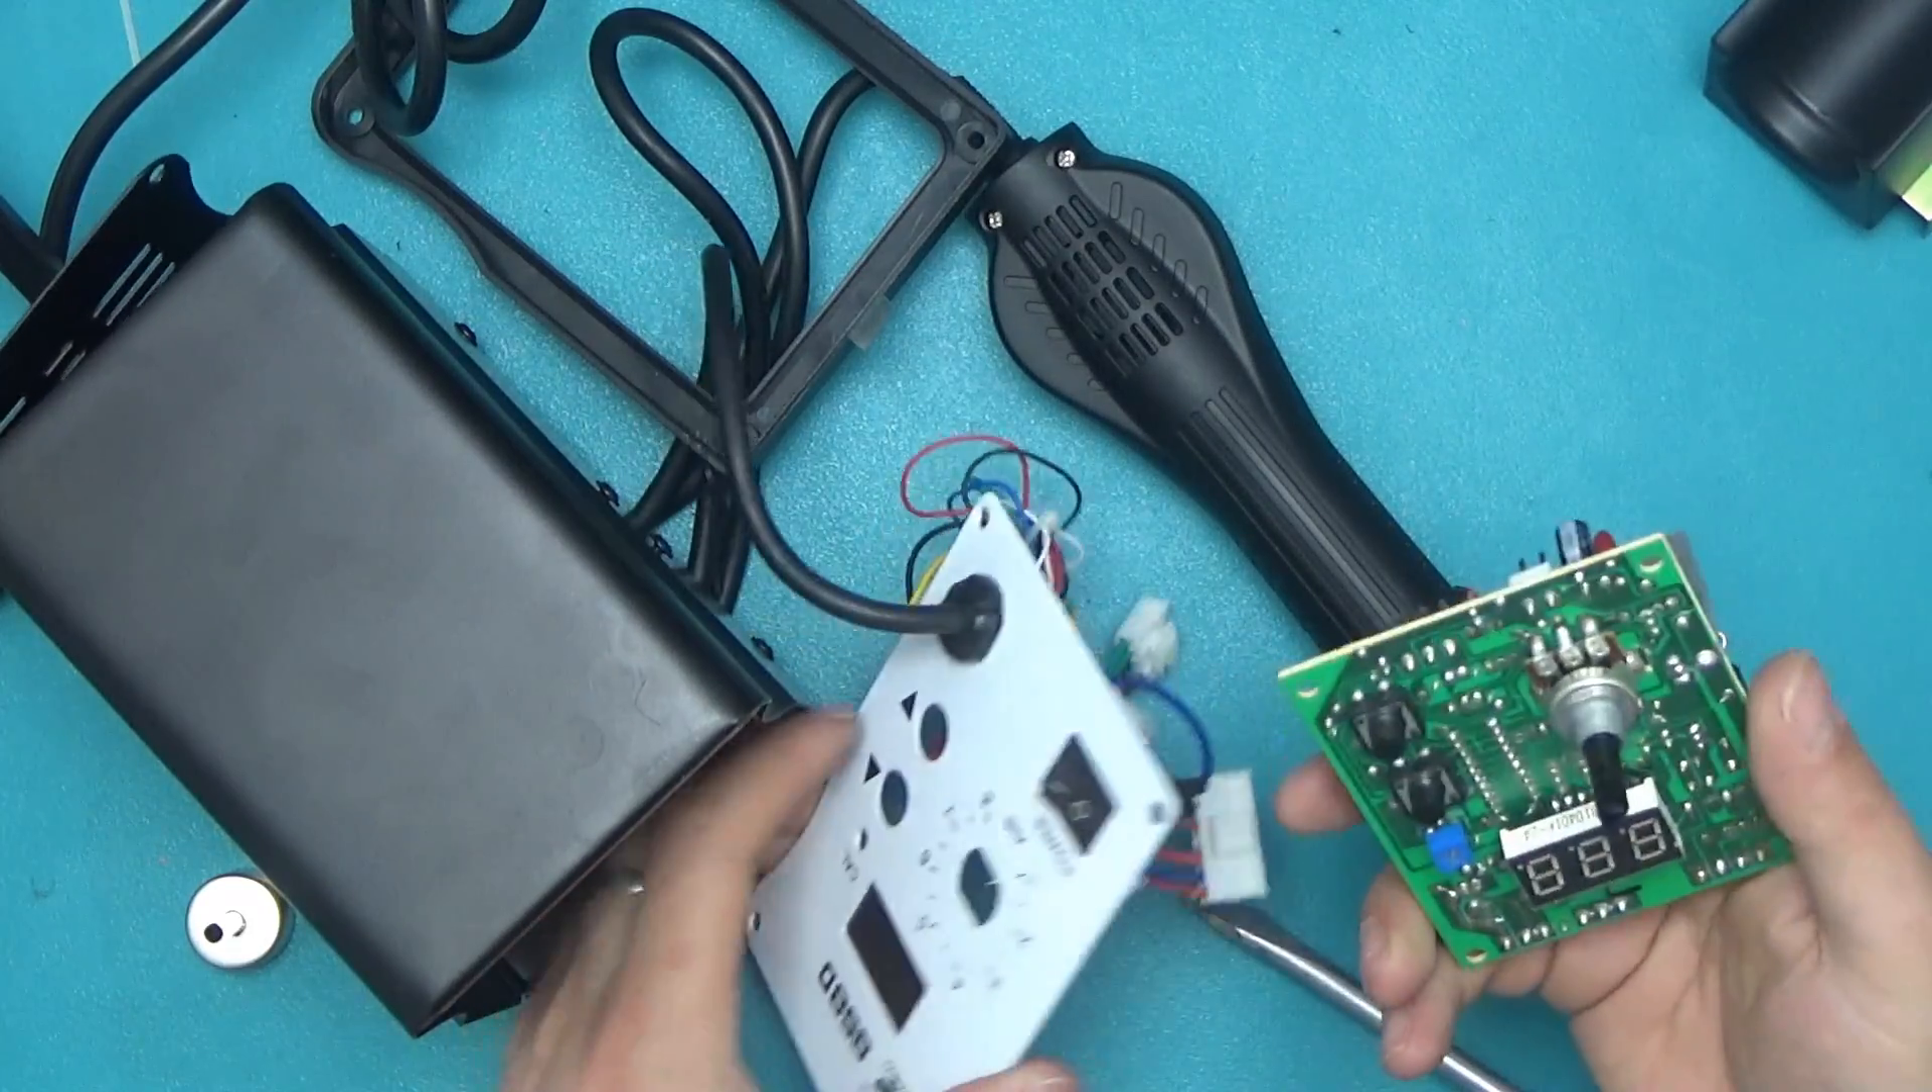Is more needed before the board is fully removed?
No.